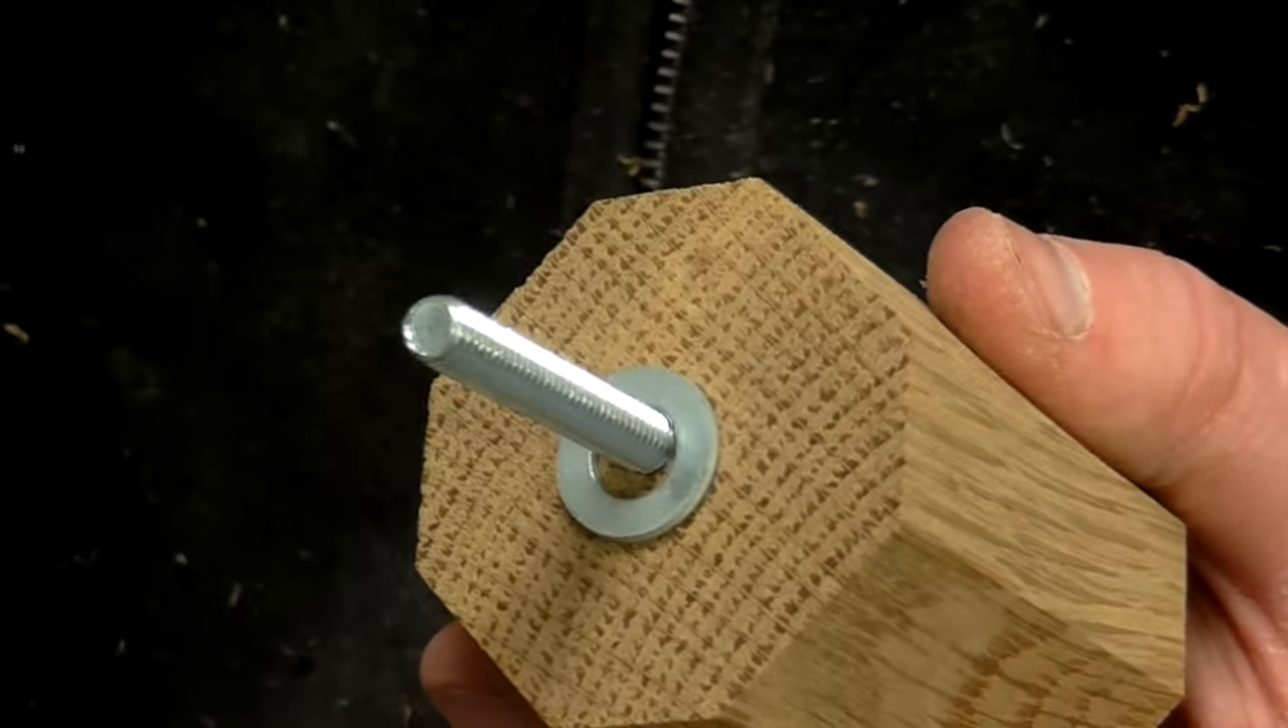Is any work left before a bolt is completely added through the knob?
No.